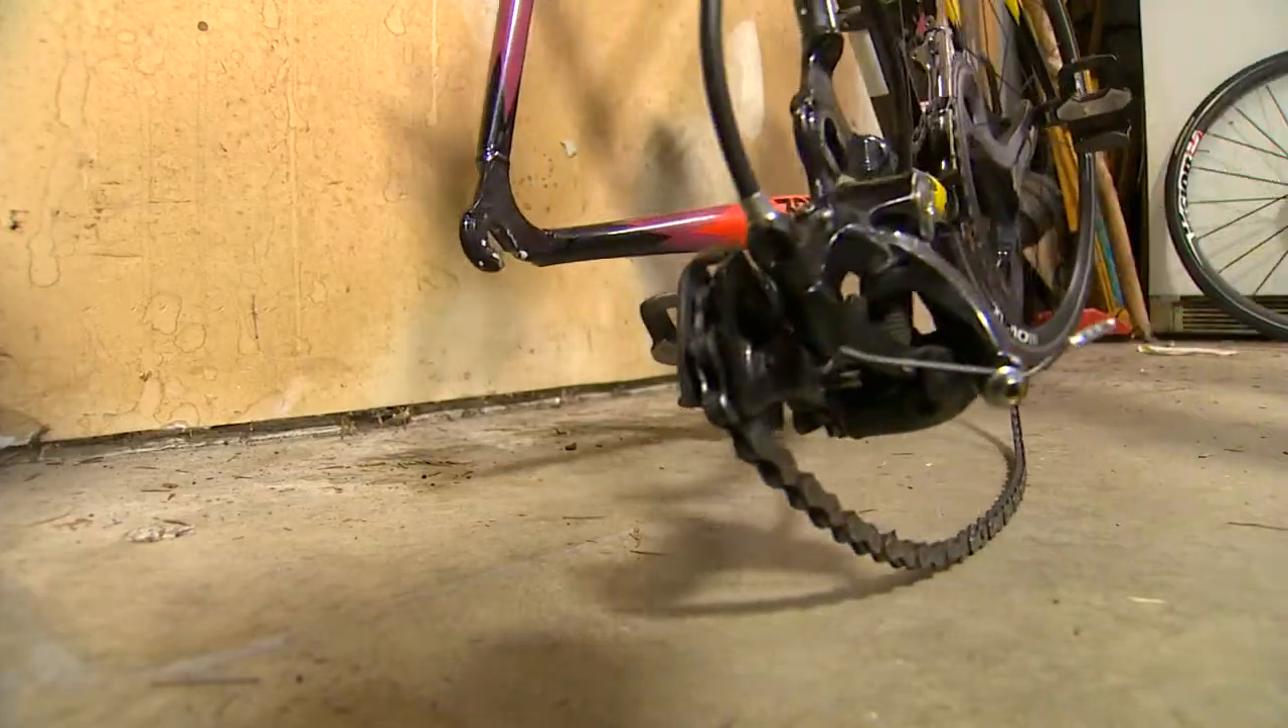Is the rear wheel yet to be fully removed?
No.